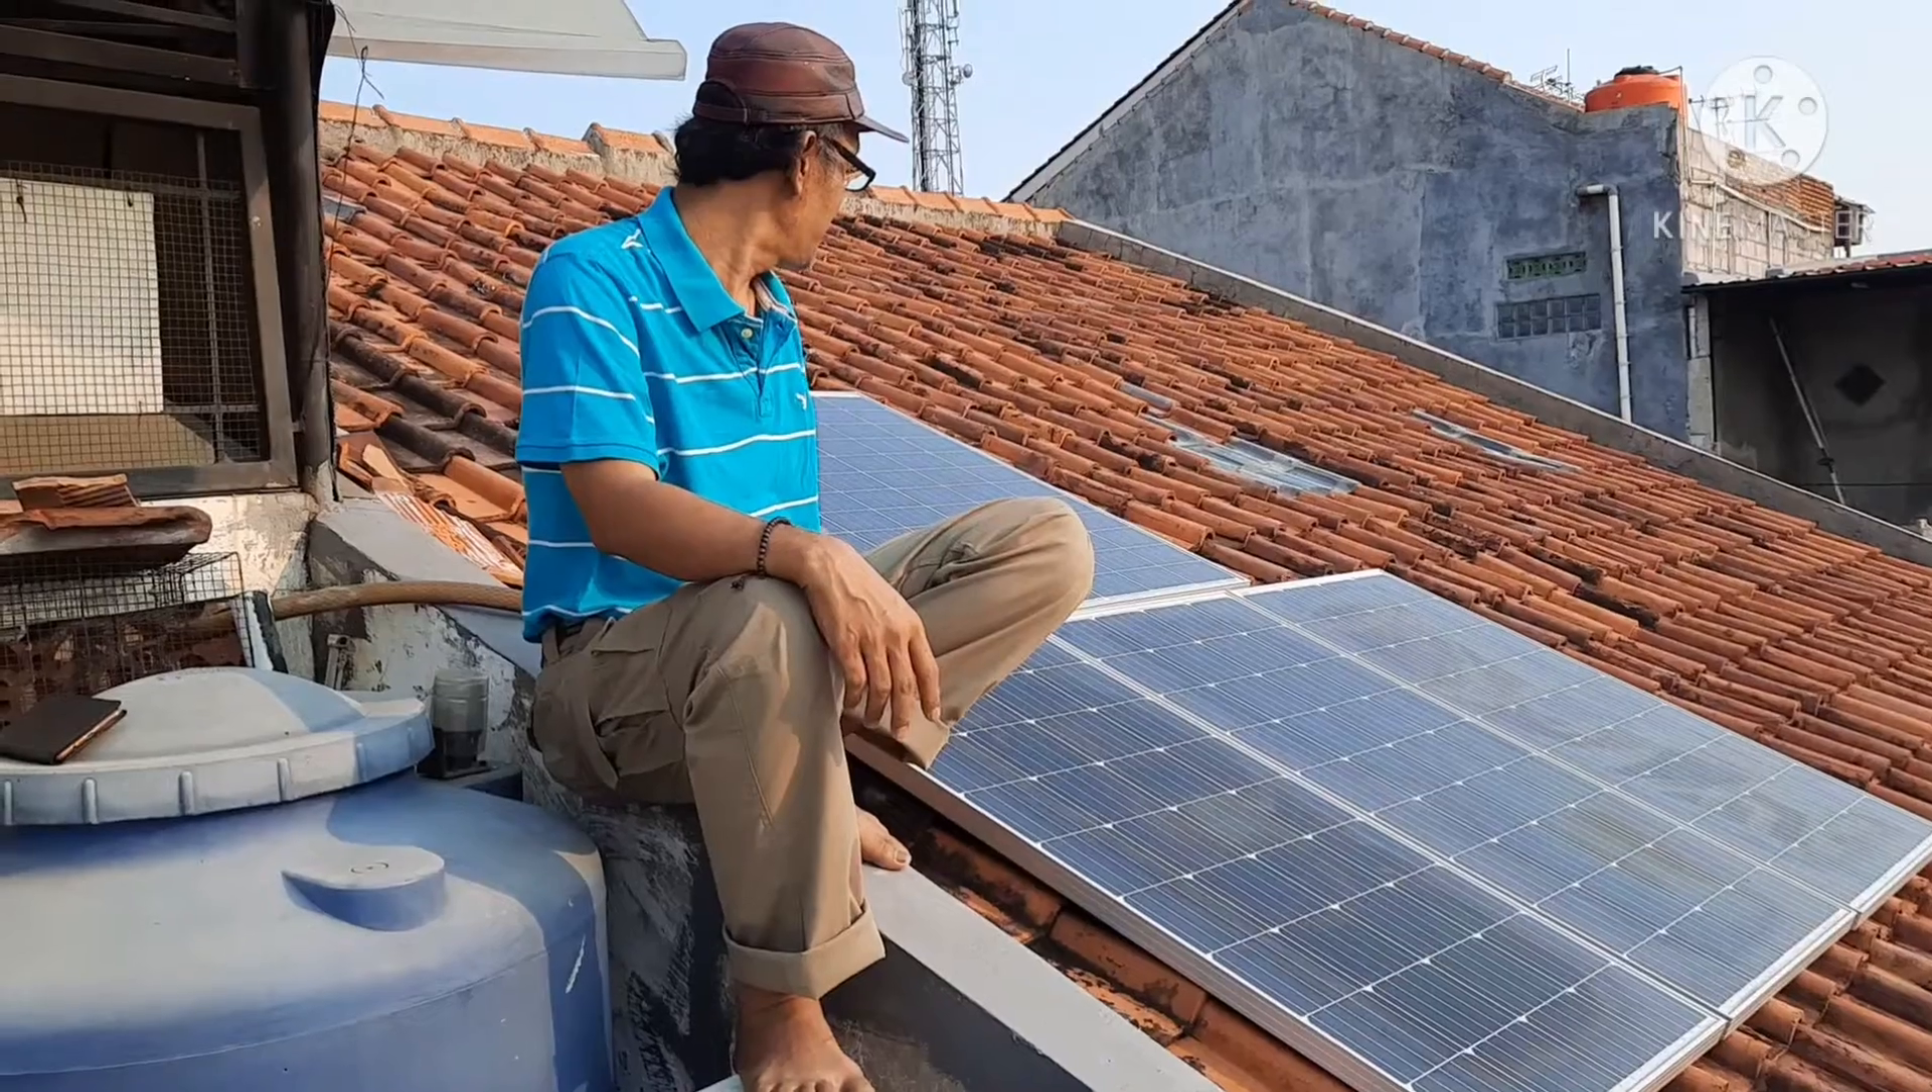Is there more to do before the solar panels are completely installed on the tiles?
No.